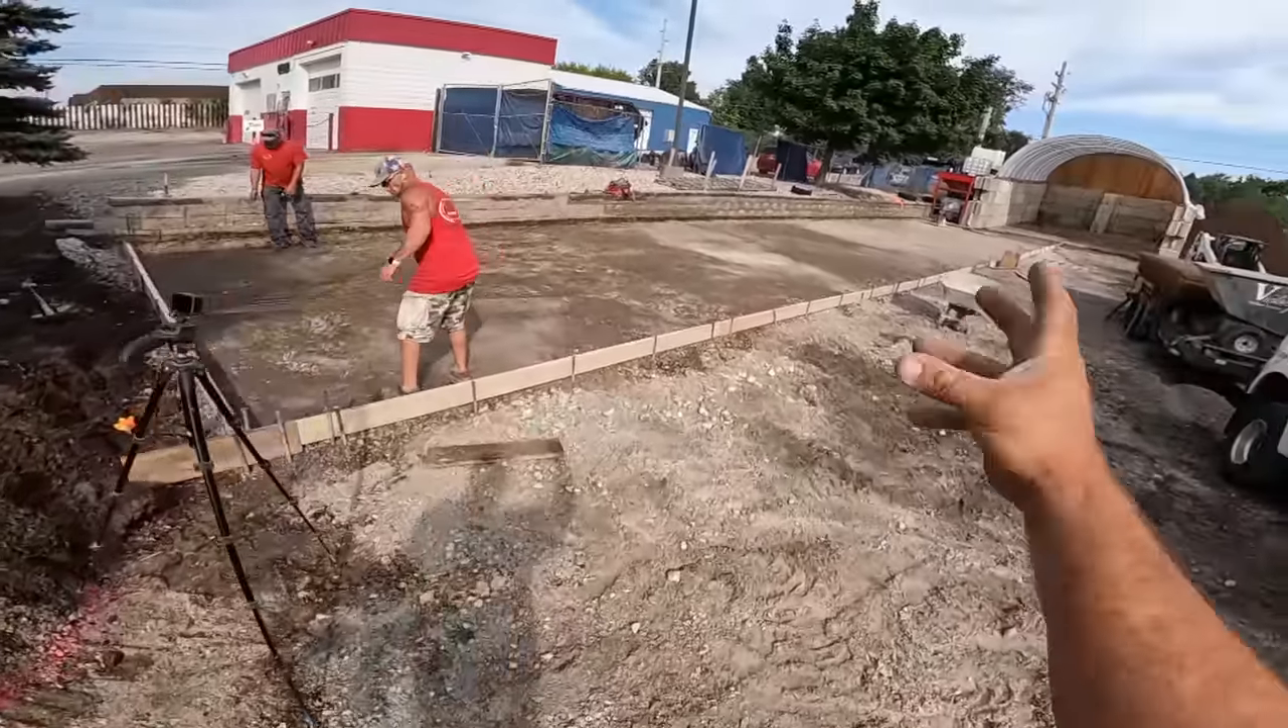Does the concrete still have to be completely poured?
Yes.